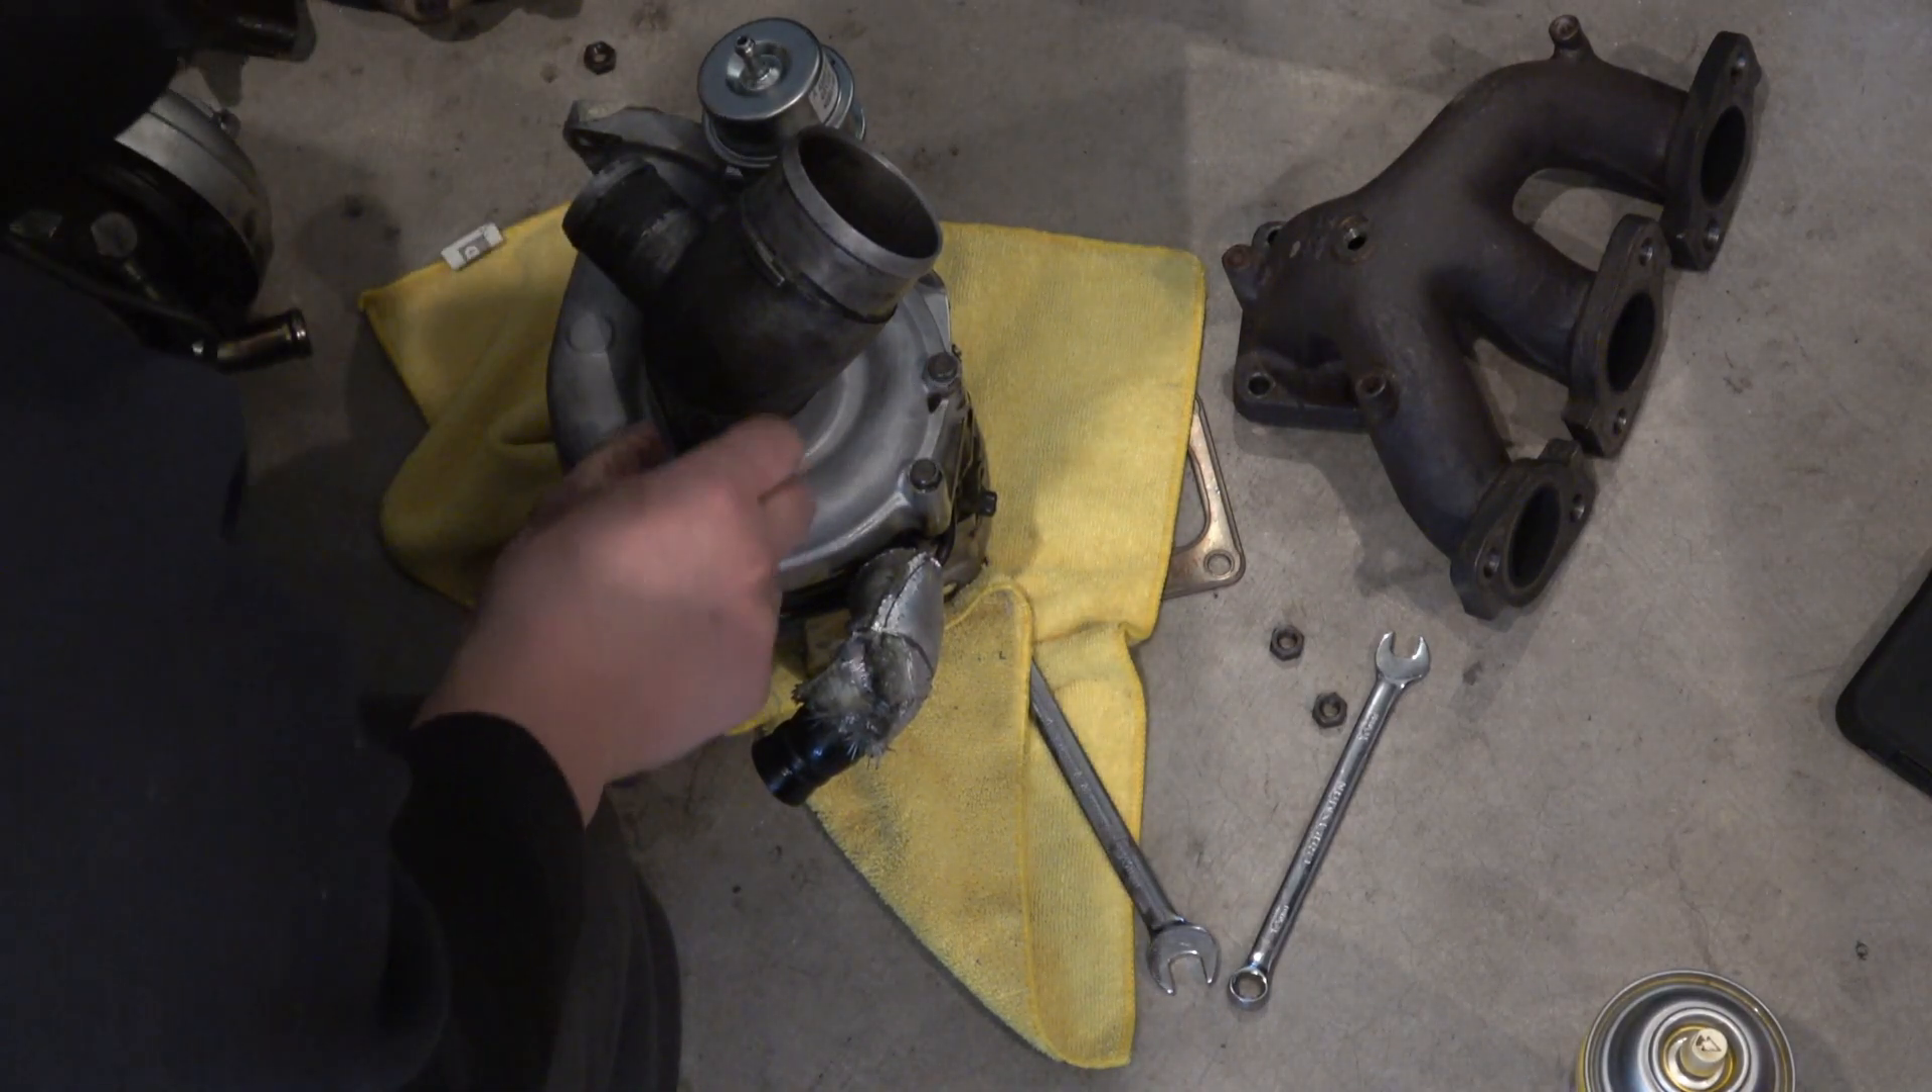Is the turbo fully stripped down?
No.